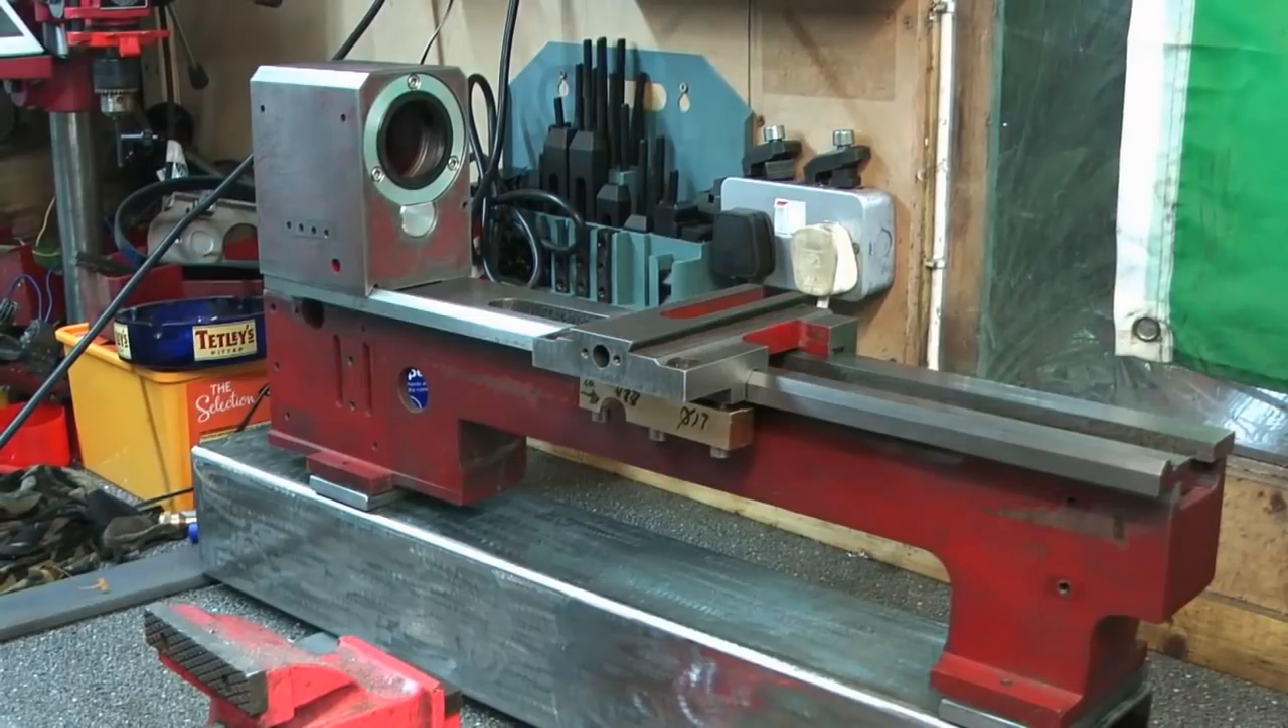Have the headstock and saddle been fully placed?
Yes.